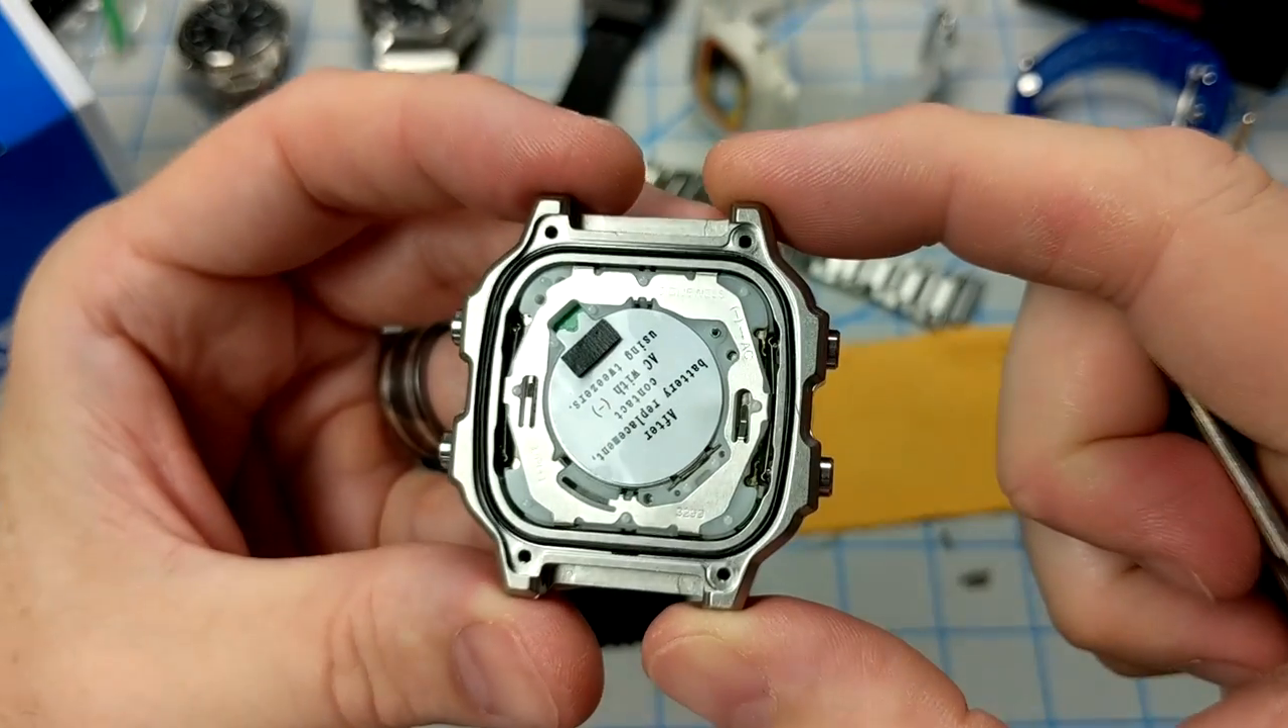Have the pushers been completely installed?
Yes.